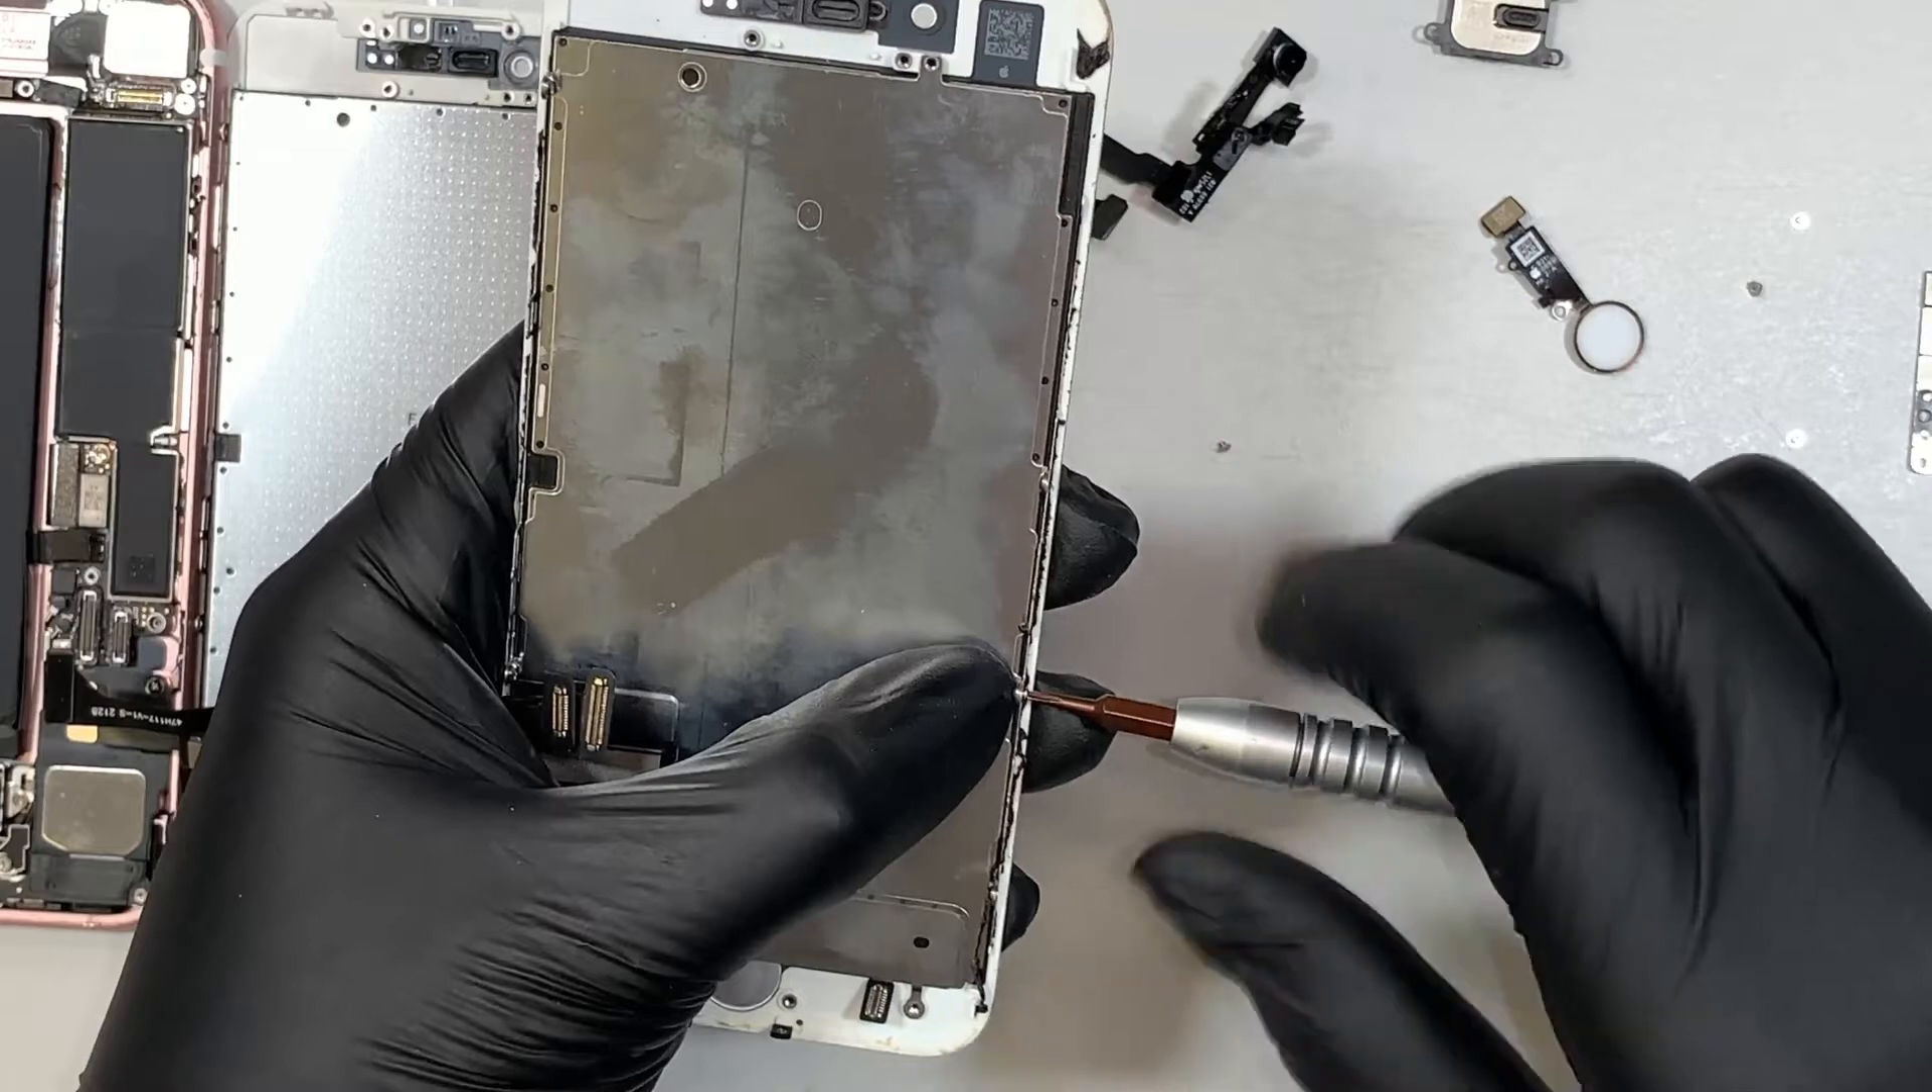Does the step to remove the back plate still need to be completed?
Yes.